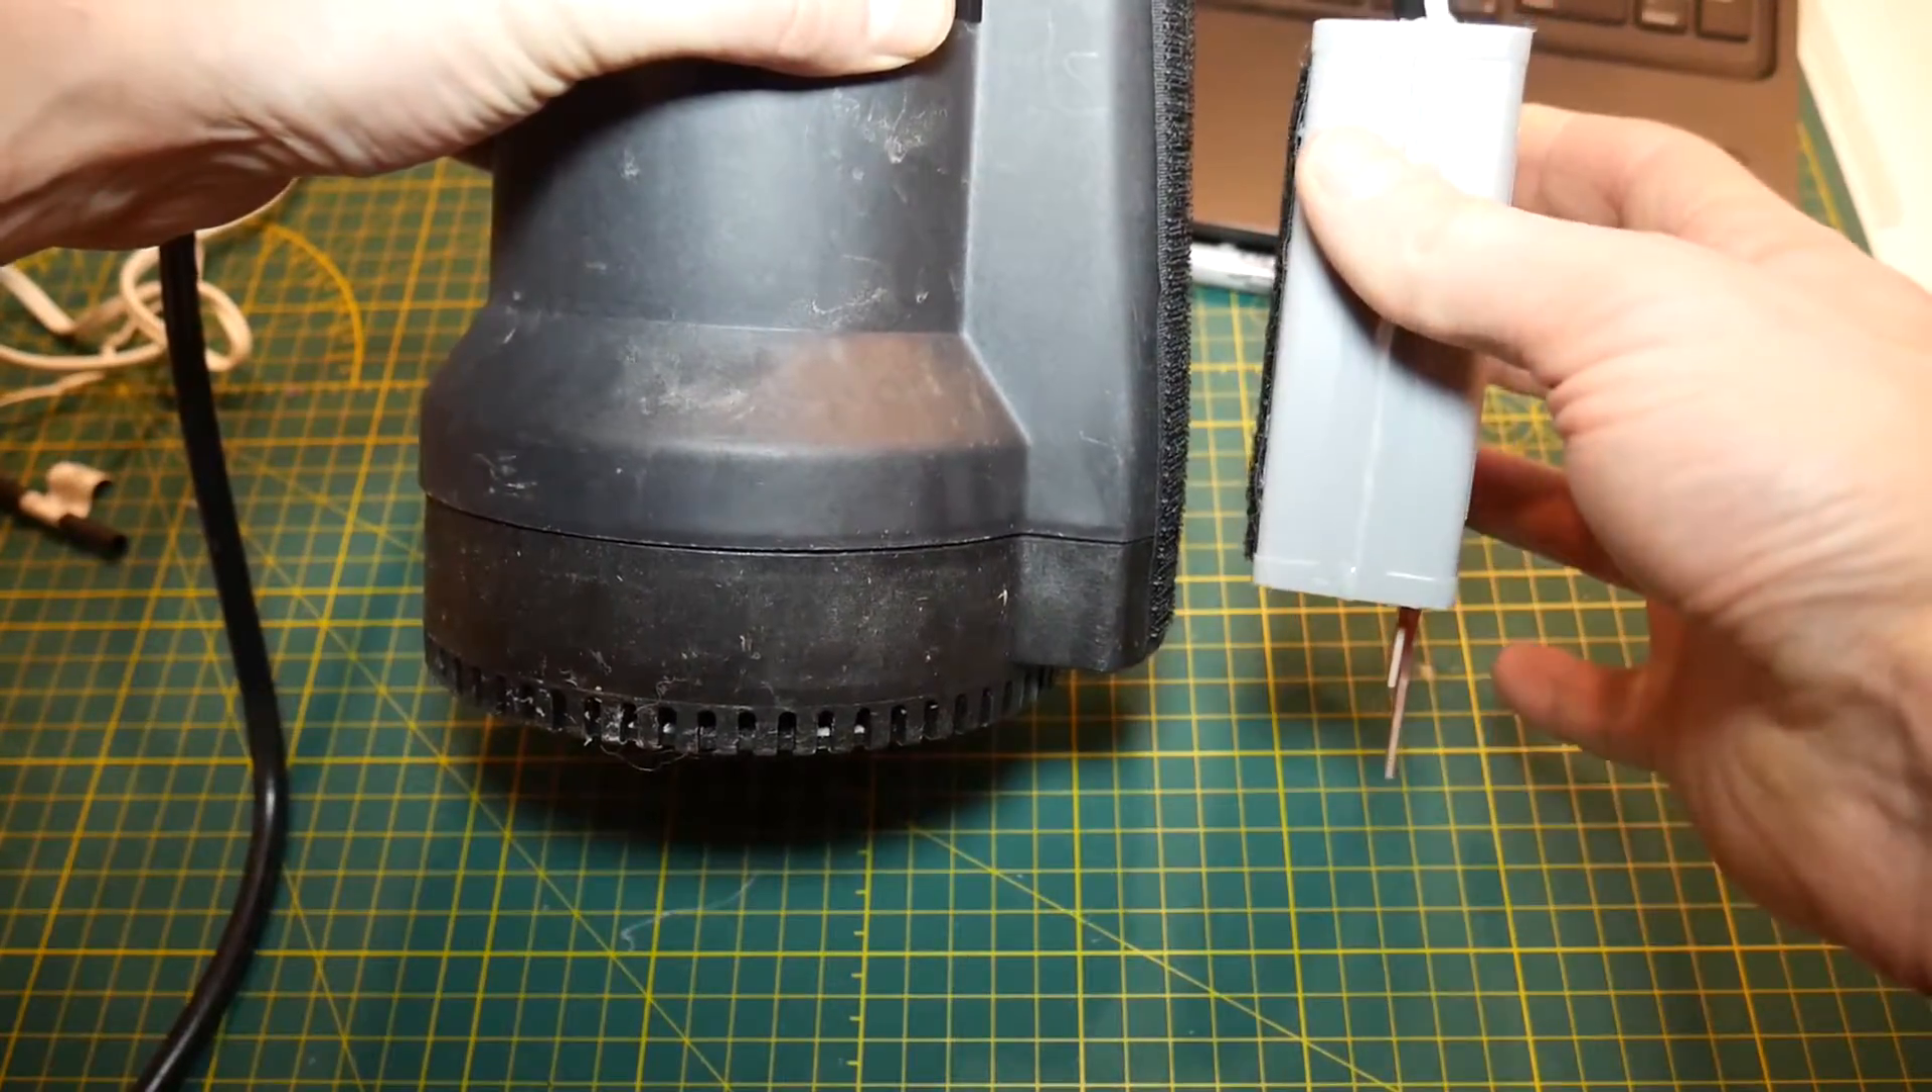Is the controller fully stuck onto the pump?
No.